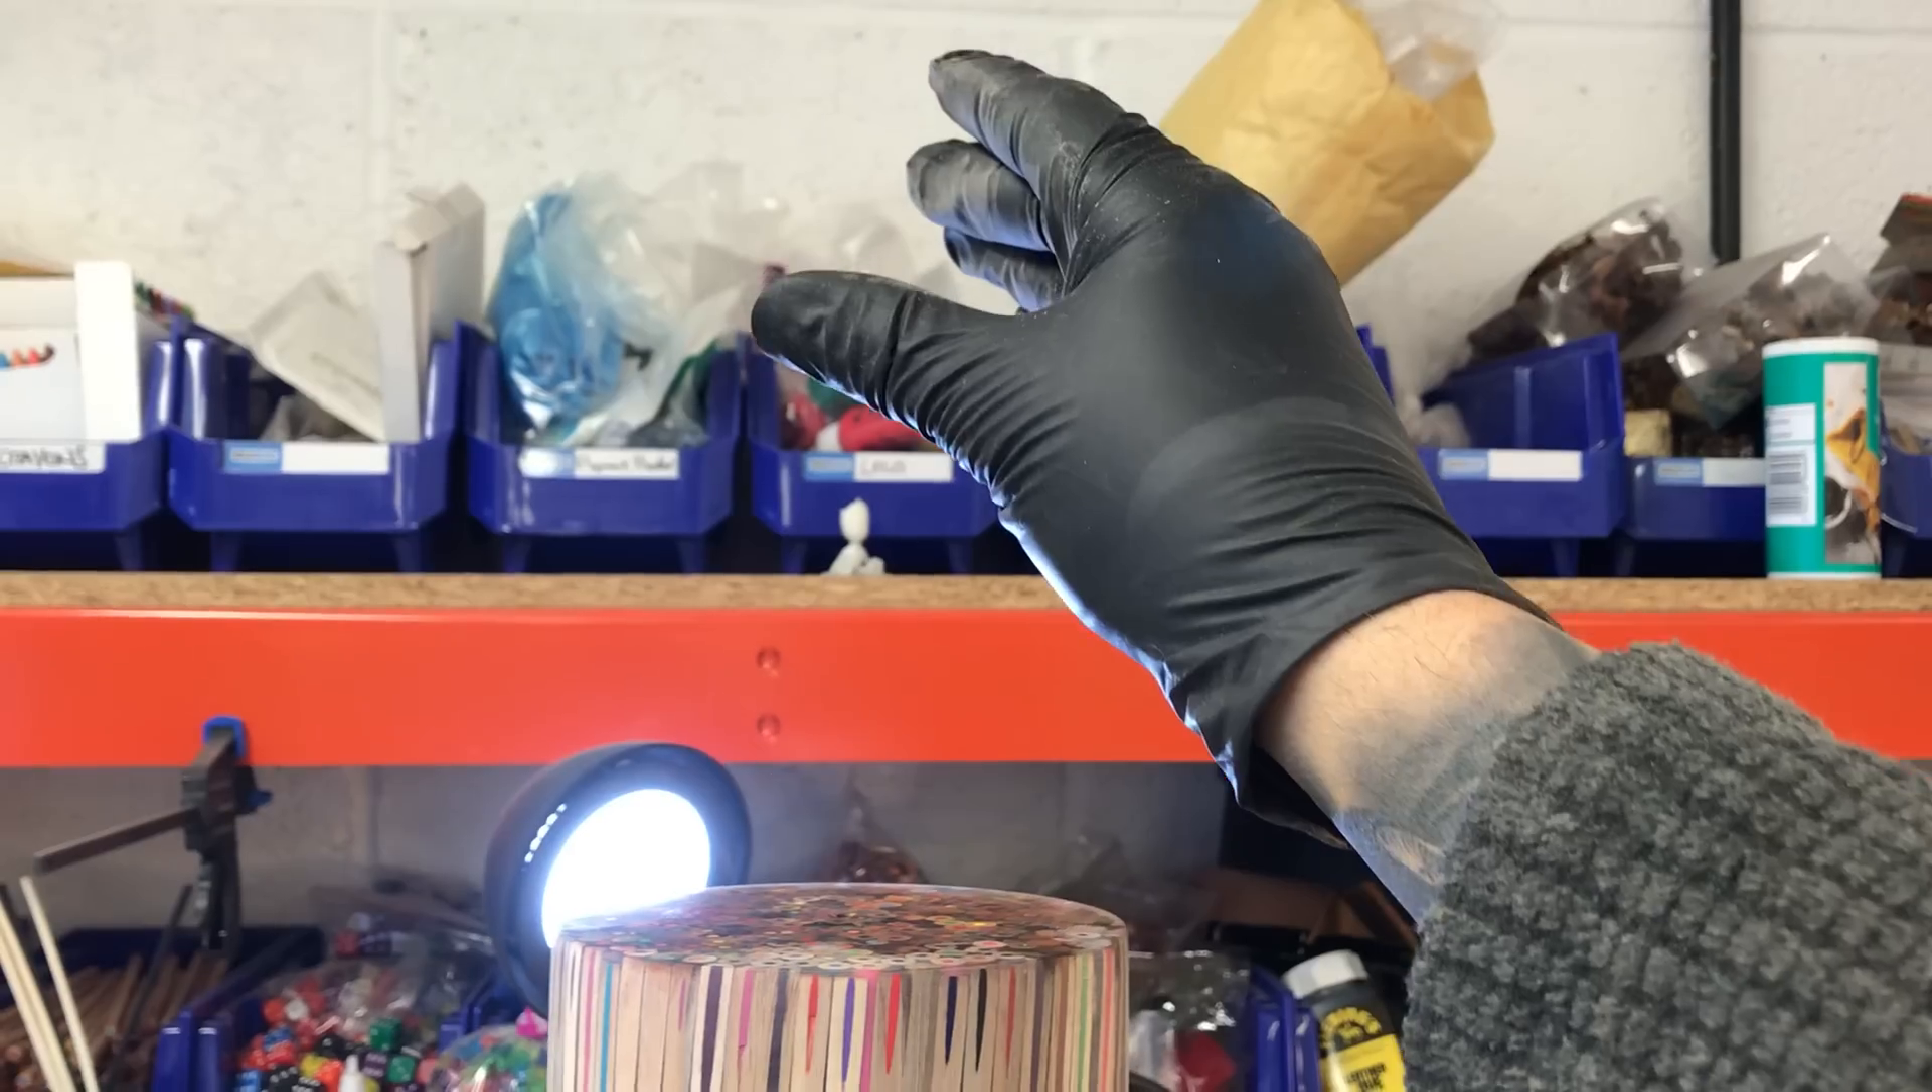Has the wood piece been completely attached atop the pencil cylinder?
No.